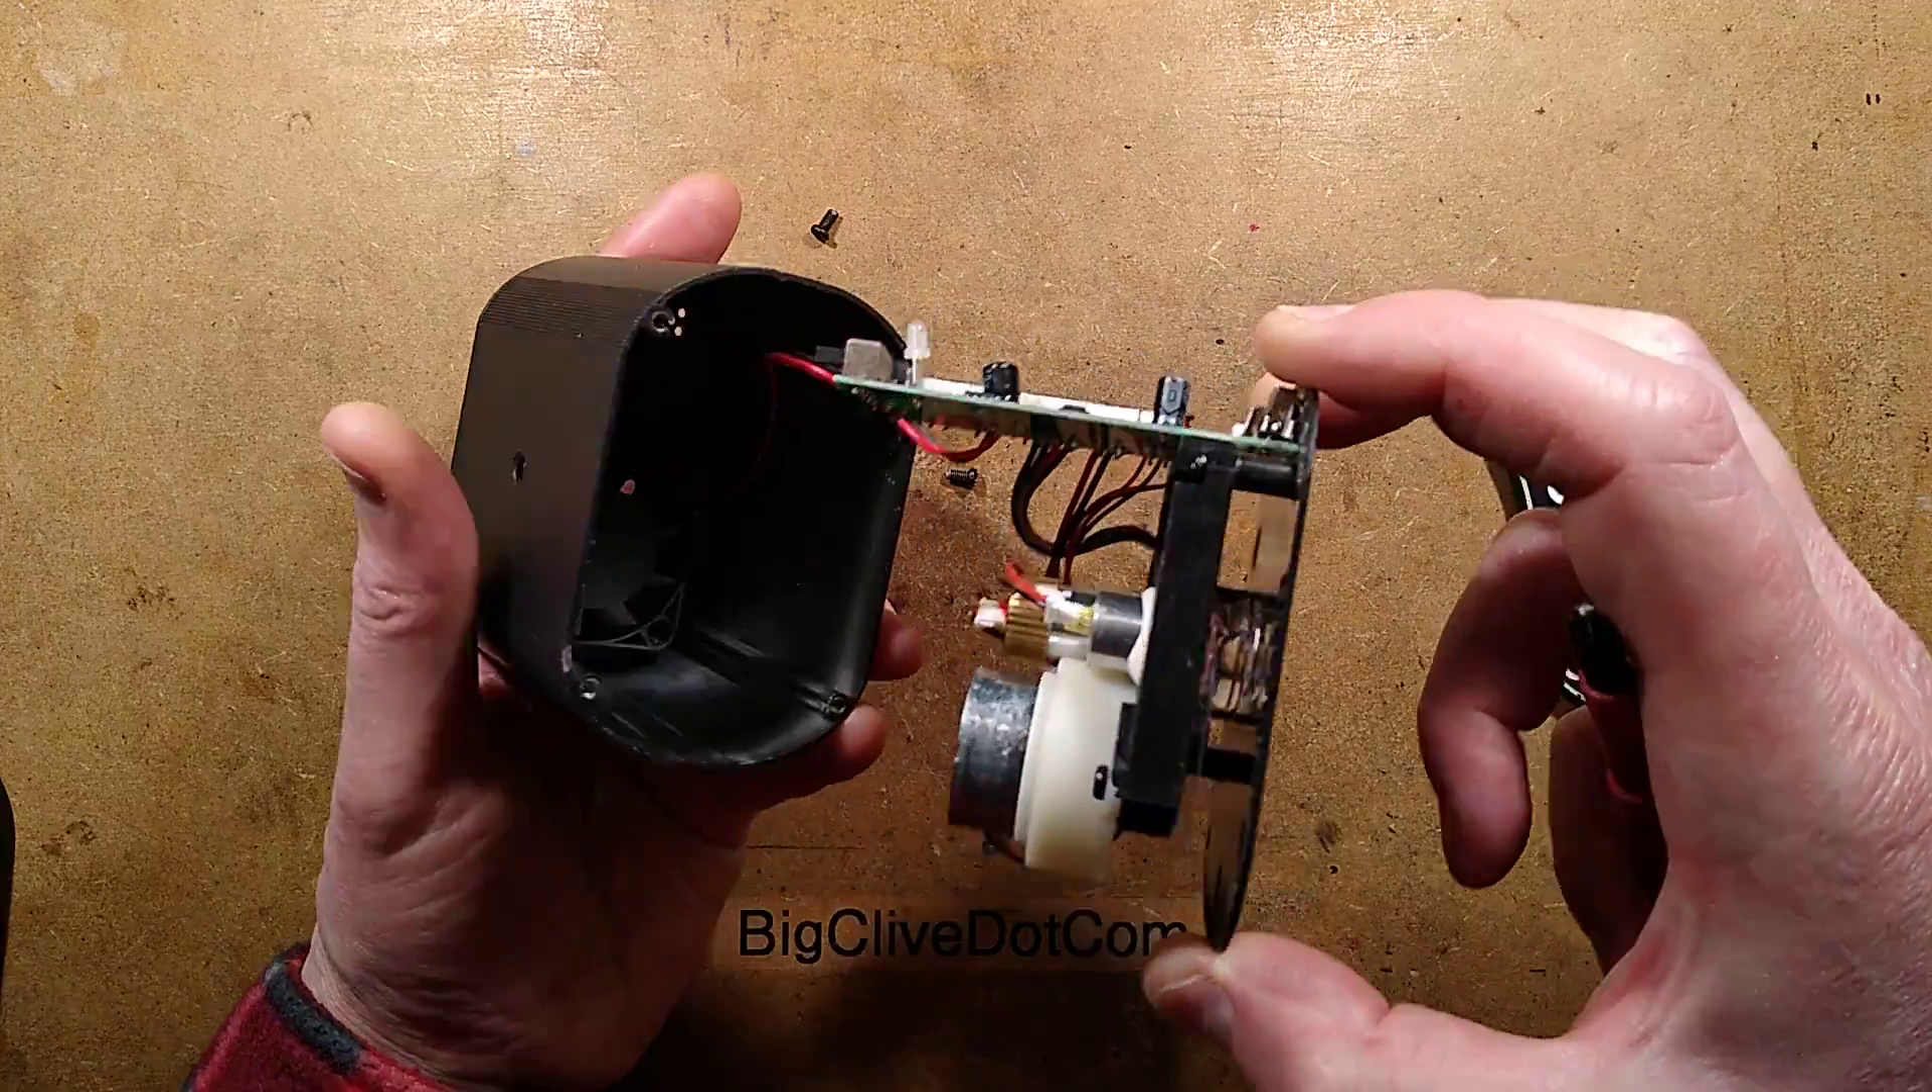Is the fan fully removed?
No.